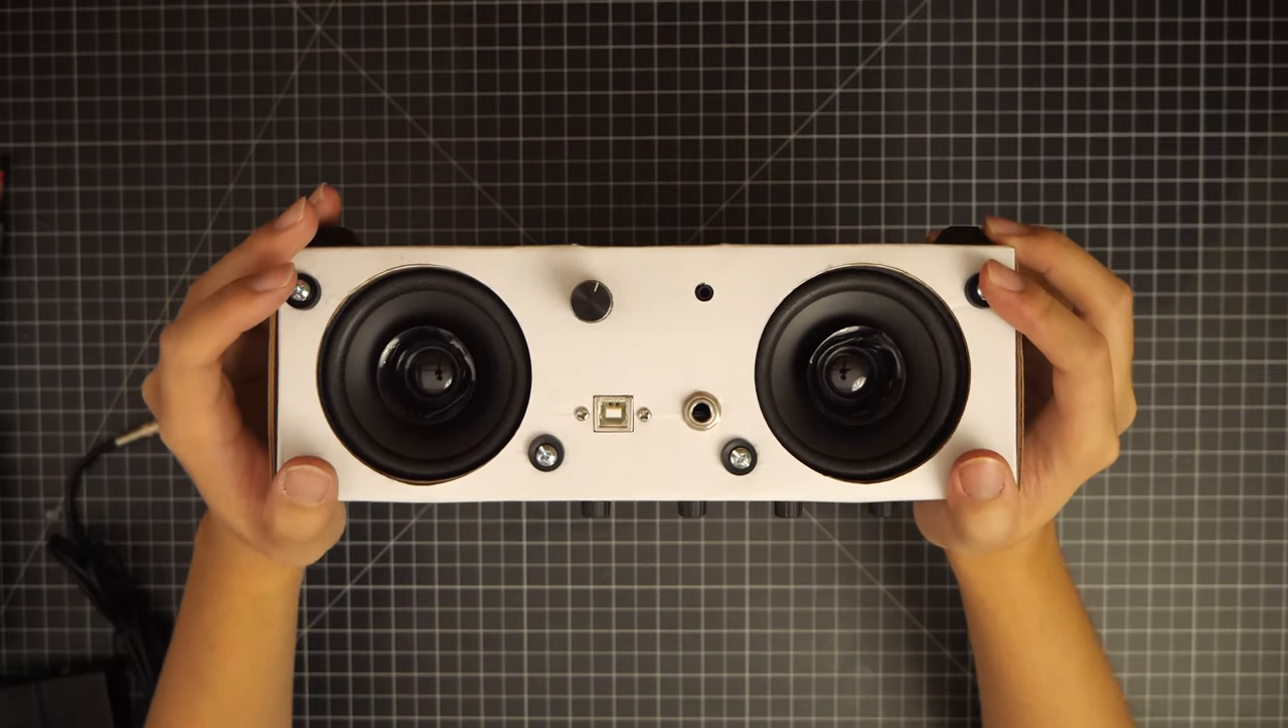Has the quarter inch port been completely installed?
Yes.